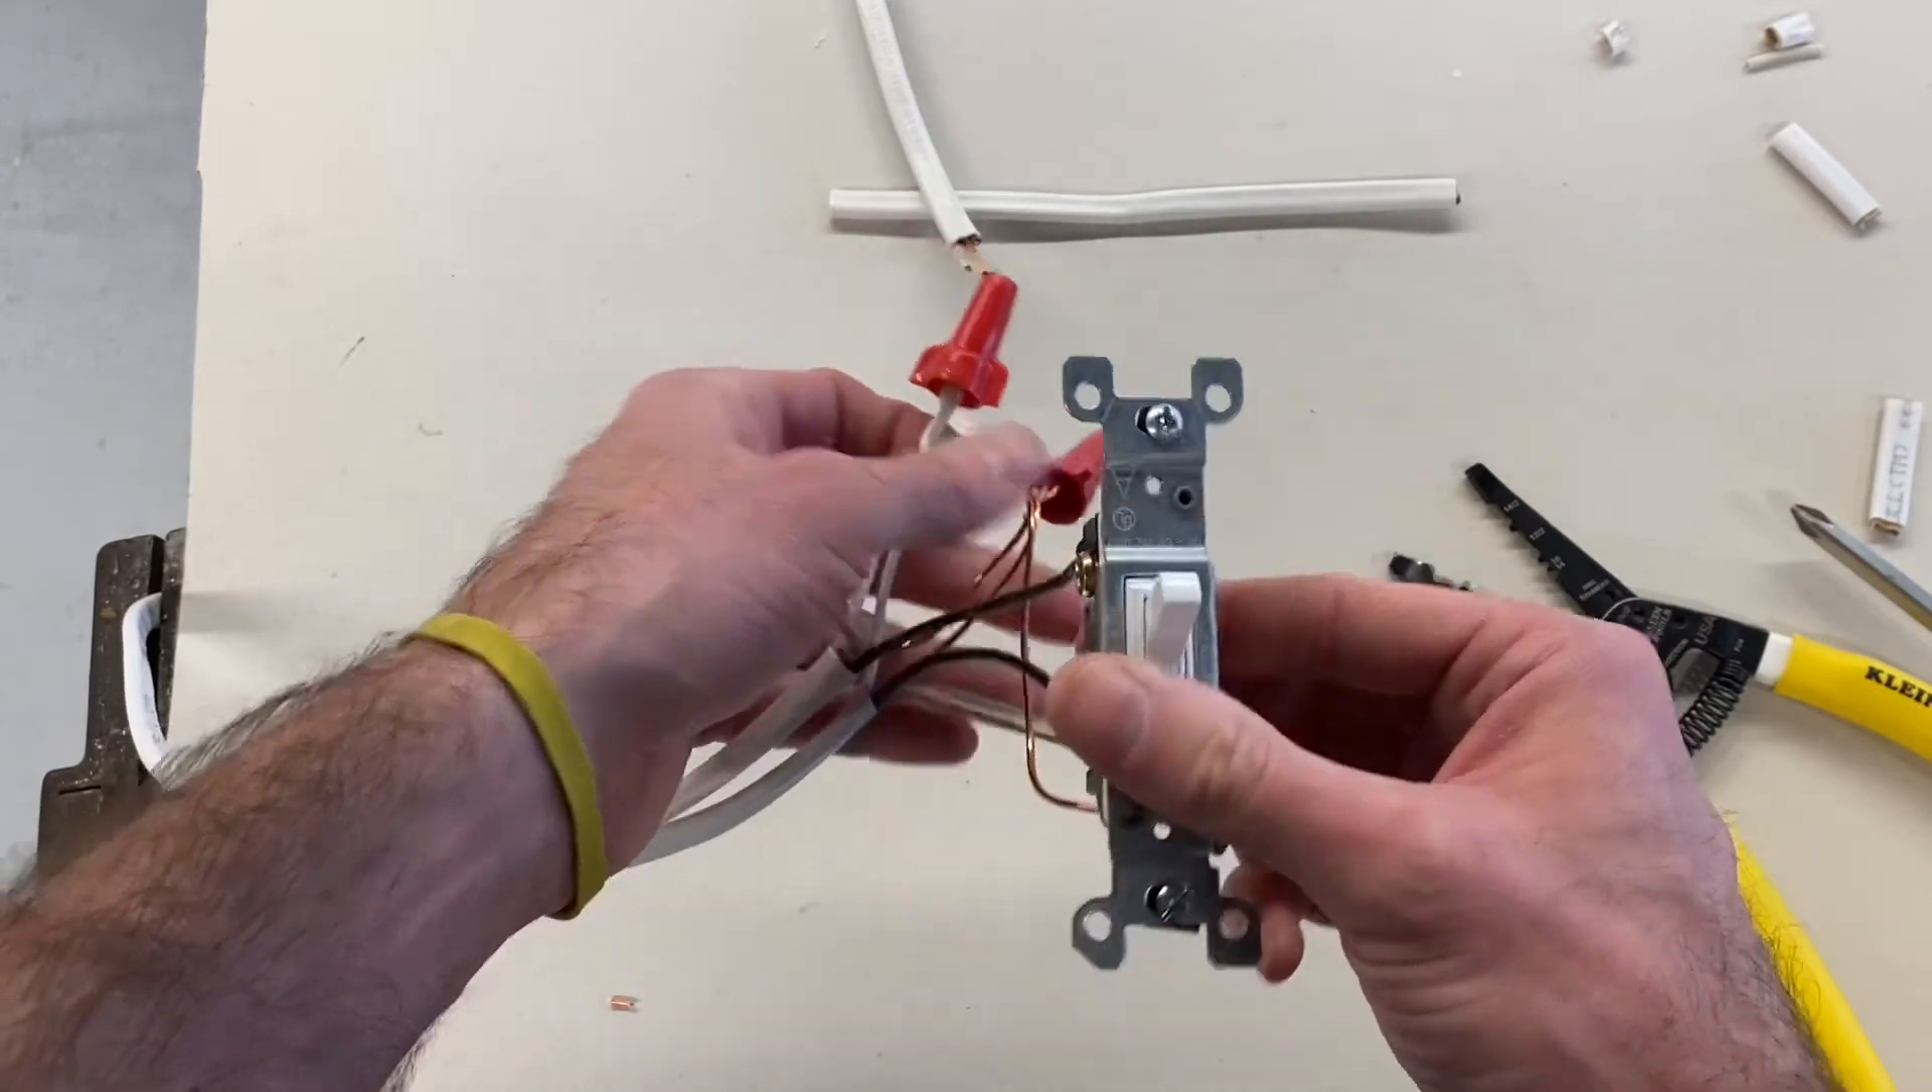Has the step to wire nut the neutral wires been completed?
Yes.